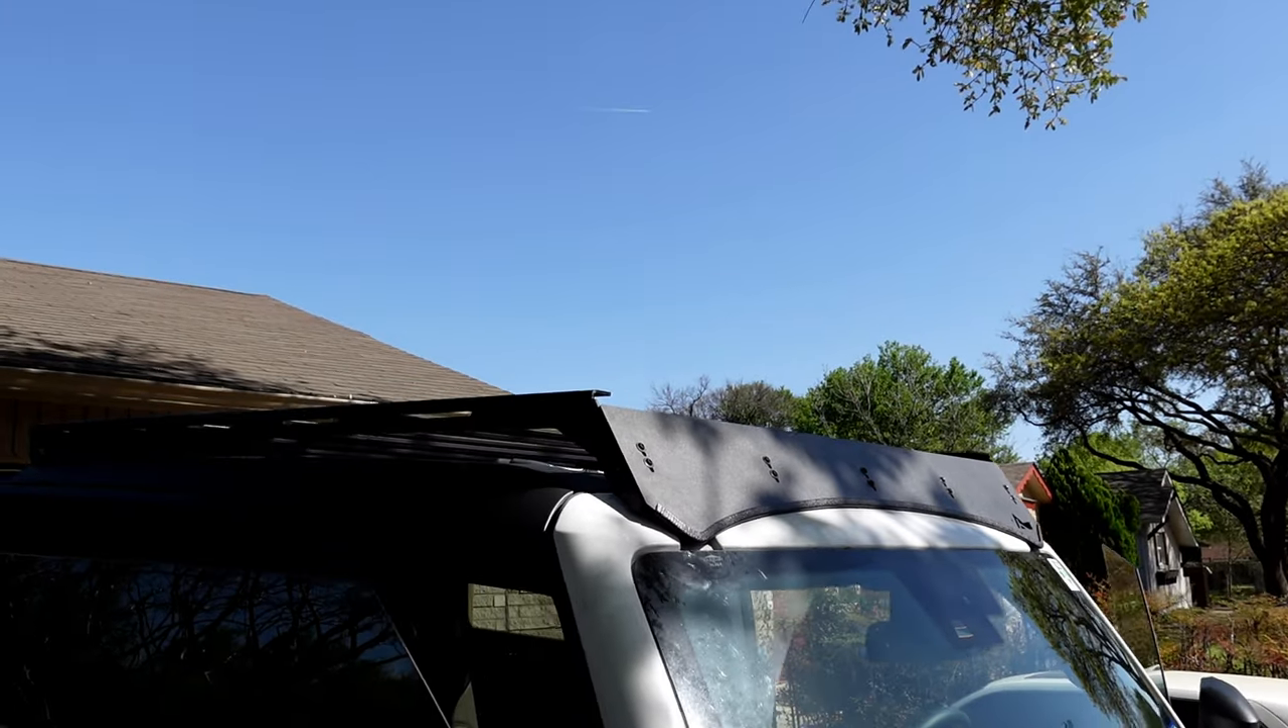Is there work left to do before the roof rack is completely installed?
No.